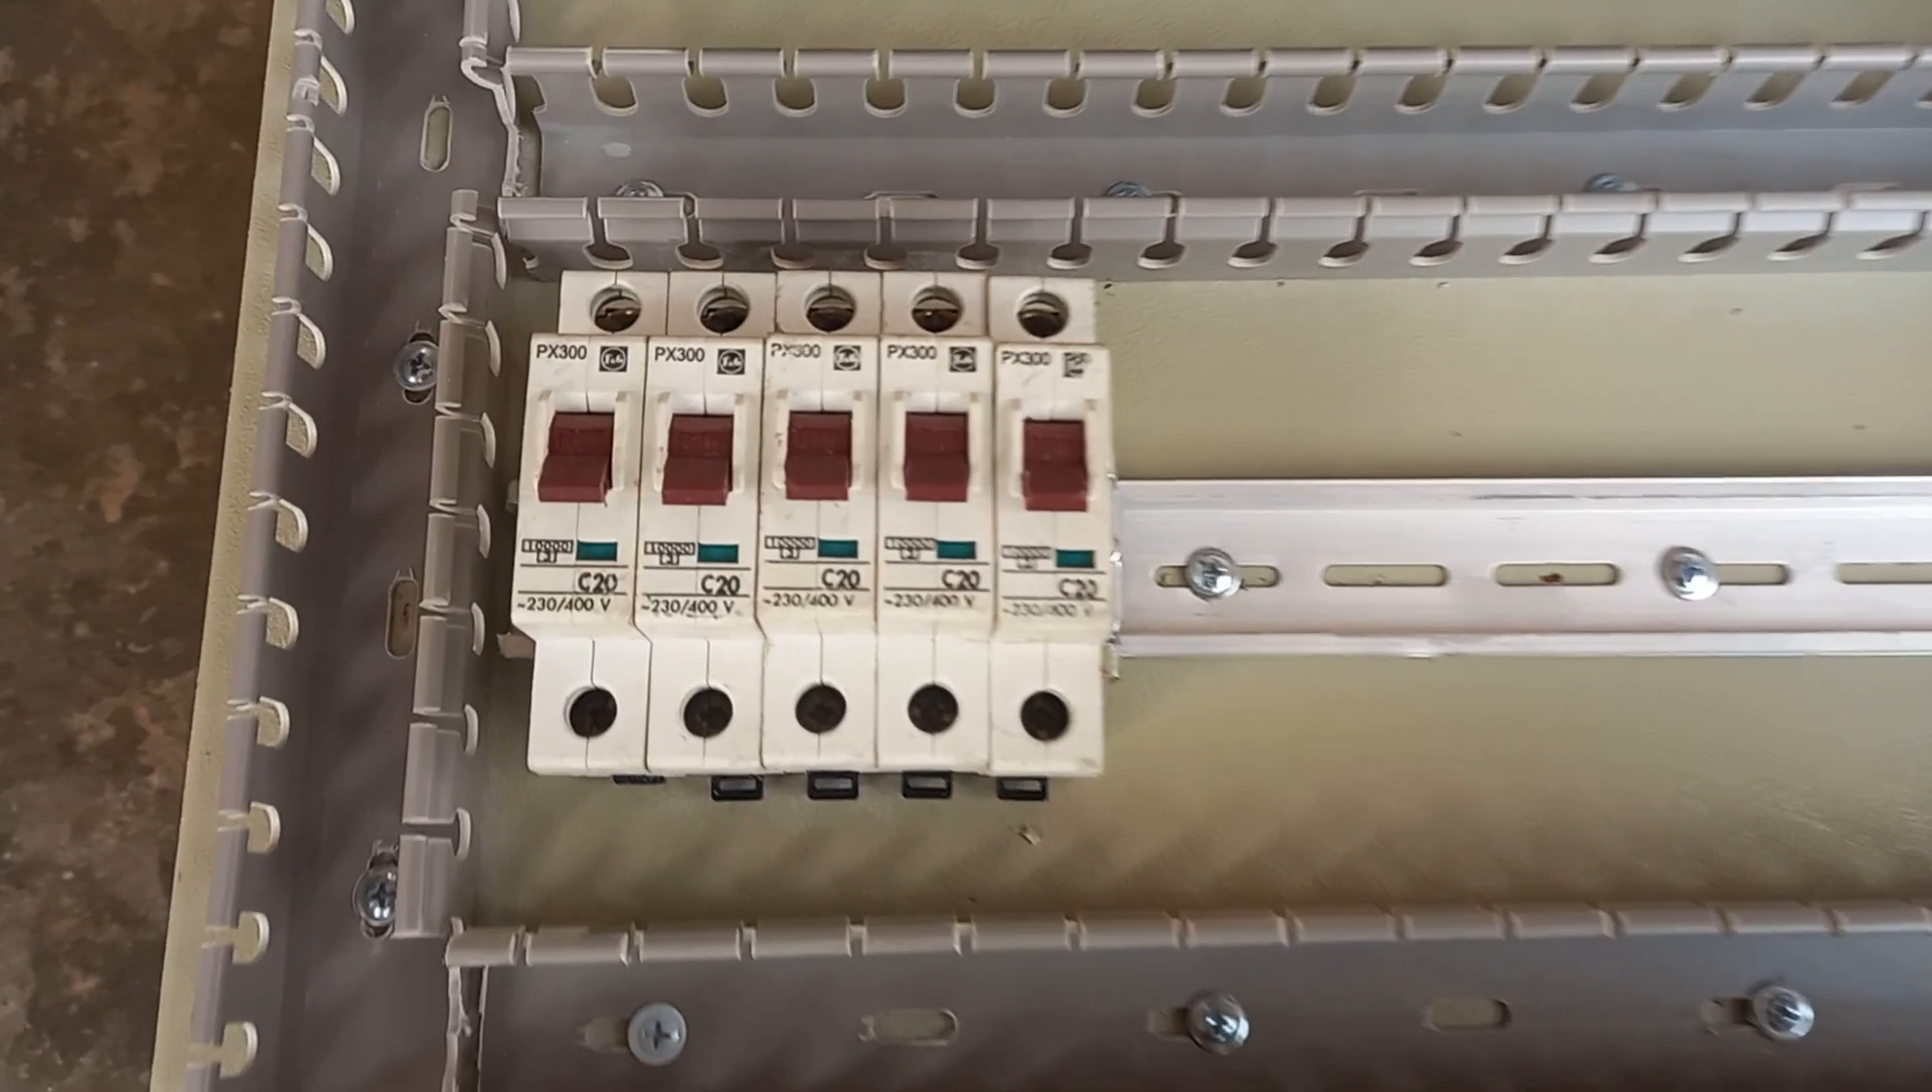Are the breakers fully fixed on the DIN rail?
Yes.